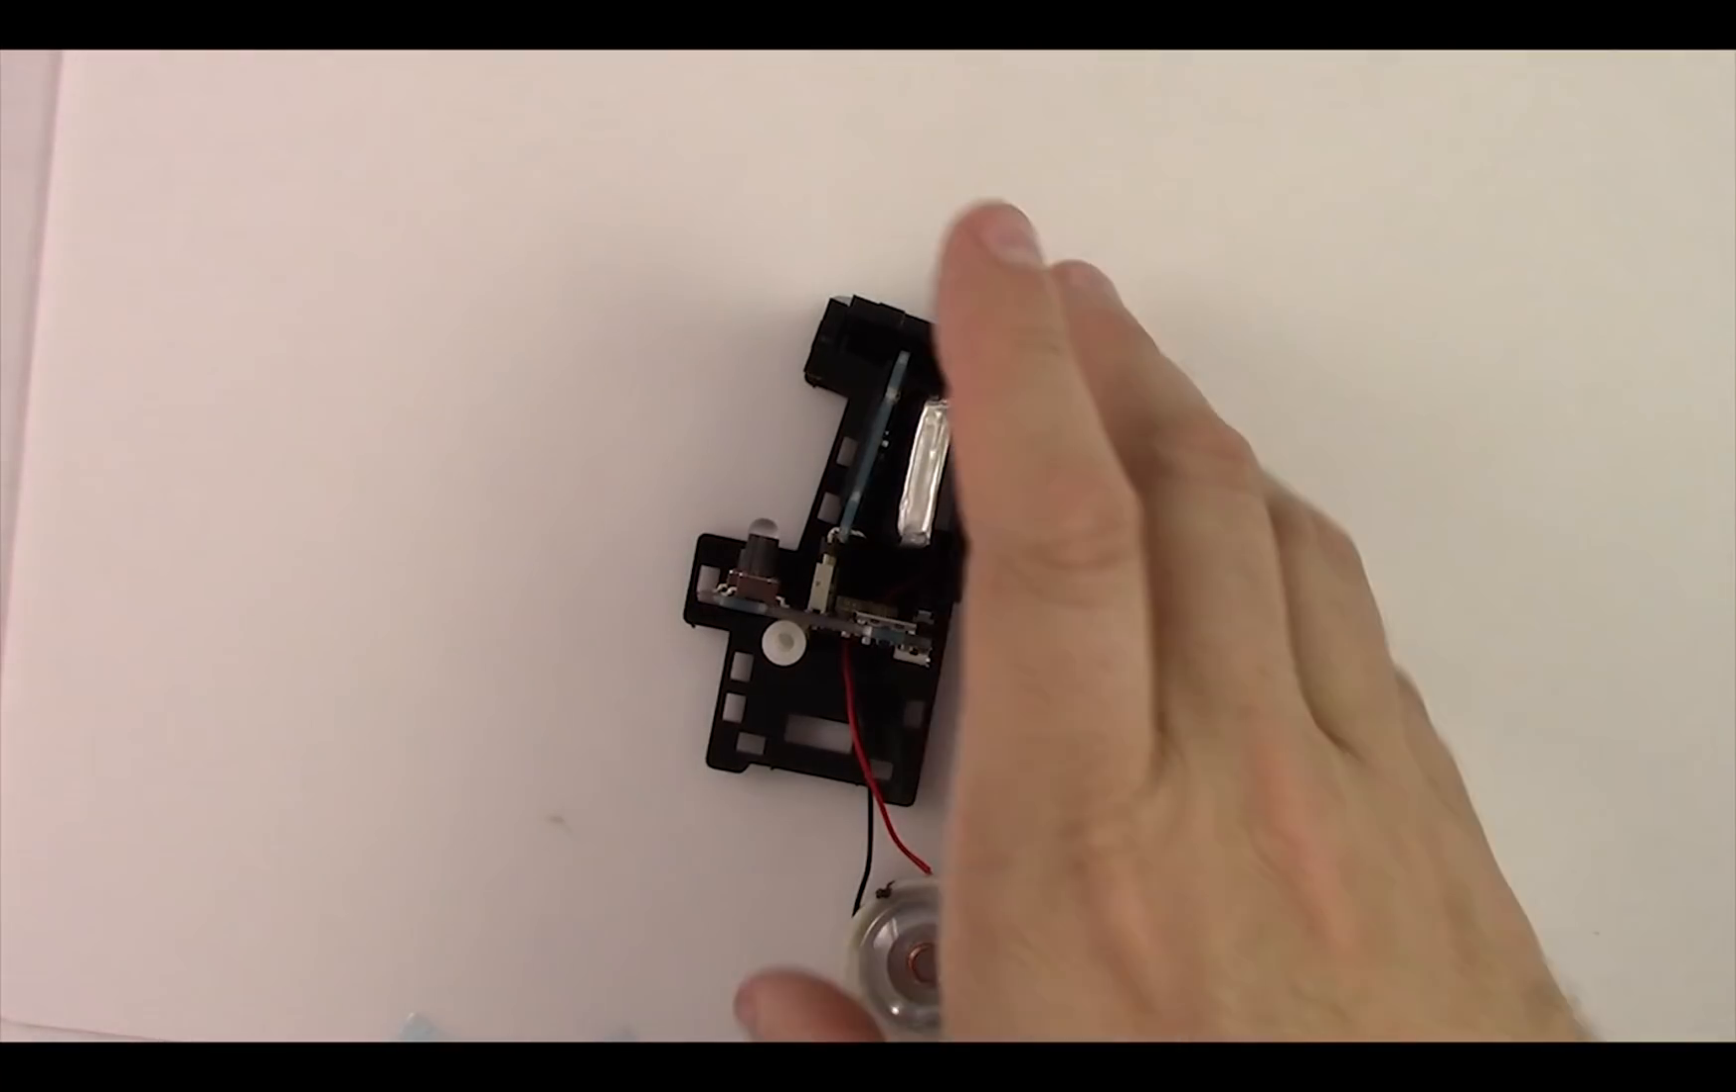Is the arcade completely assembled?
No.